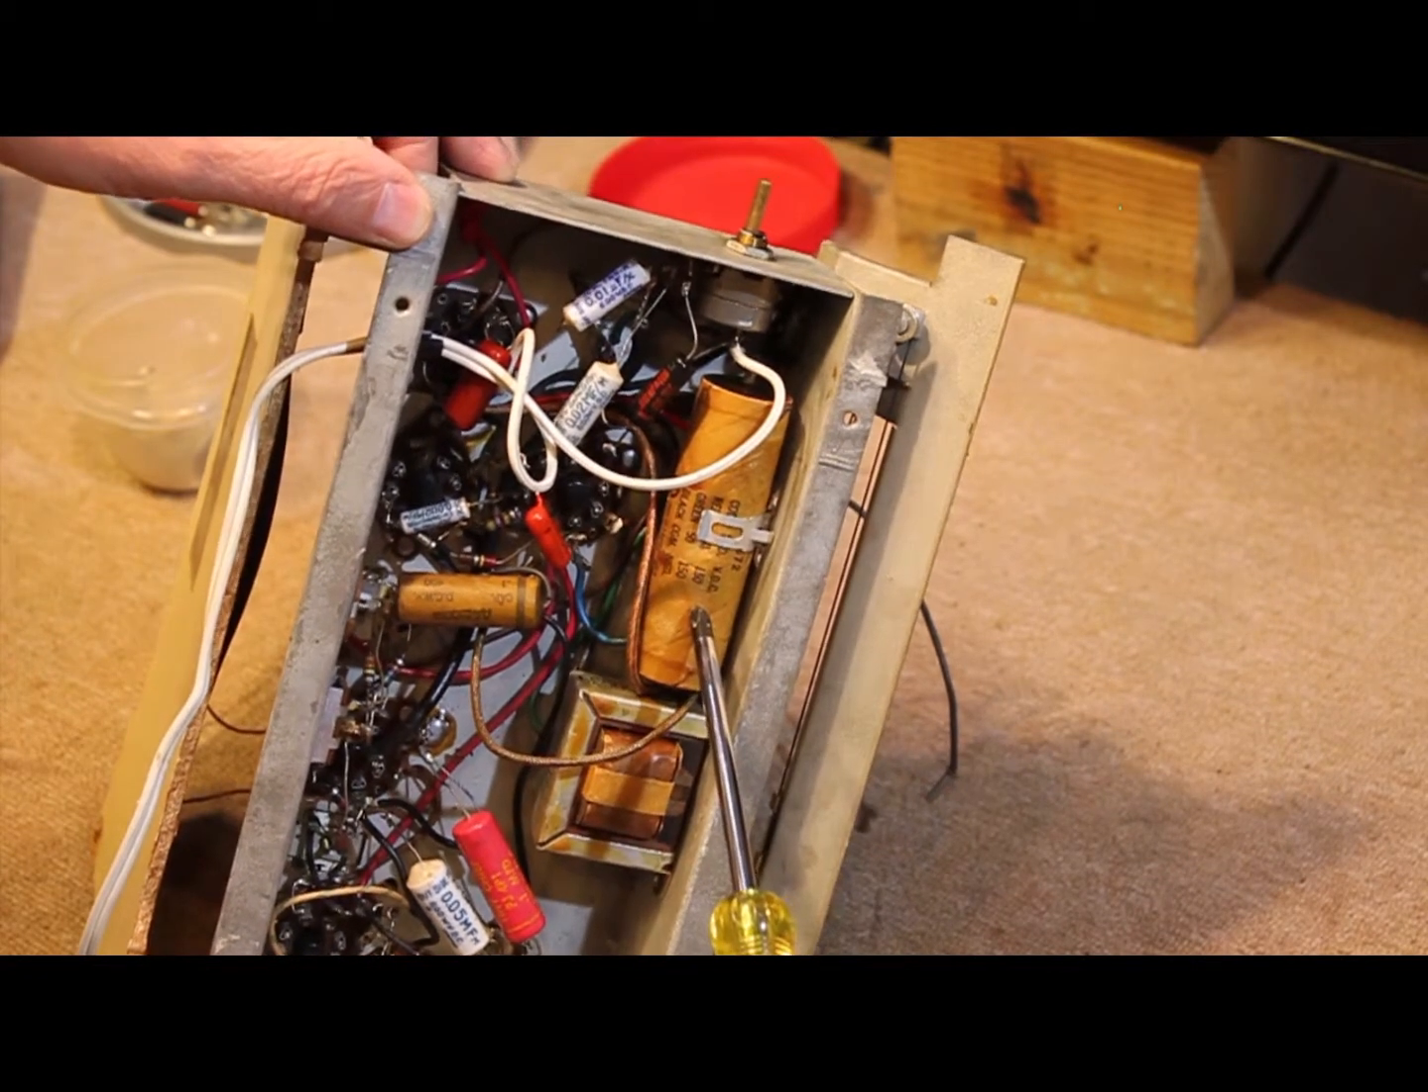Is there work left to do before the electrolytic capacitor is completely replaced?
Yes.